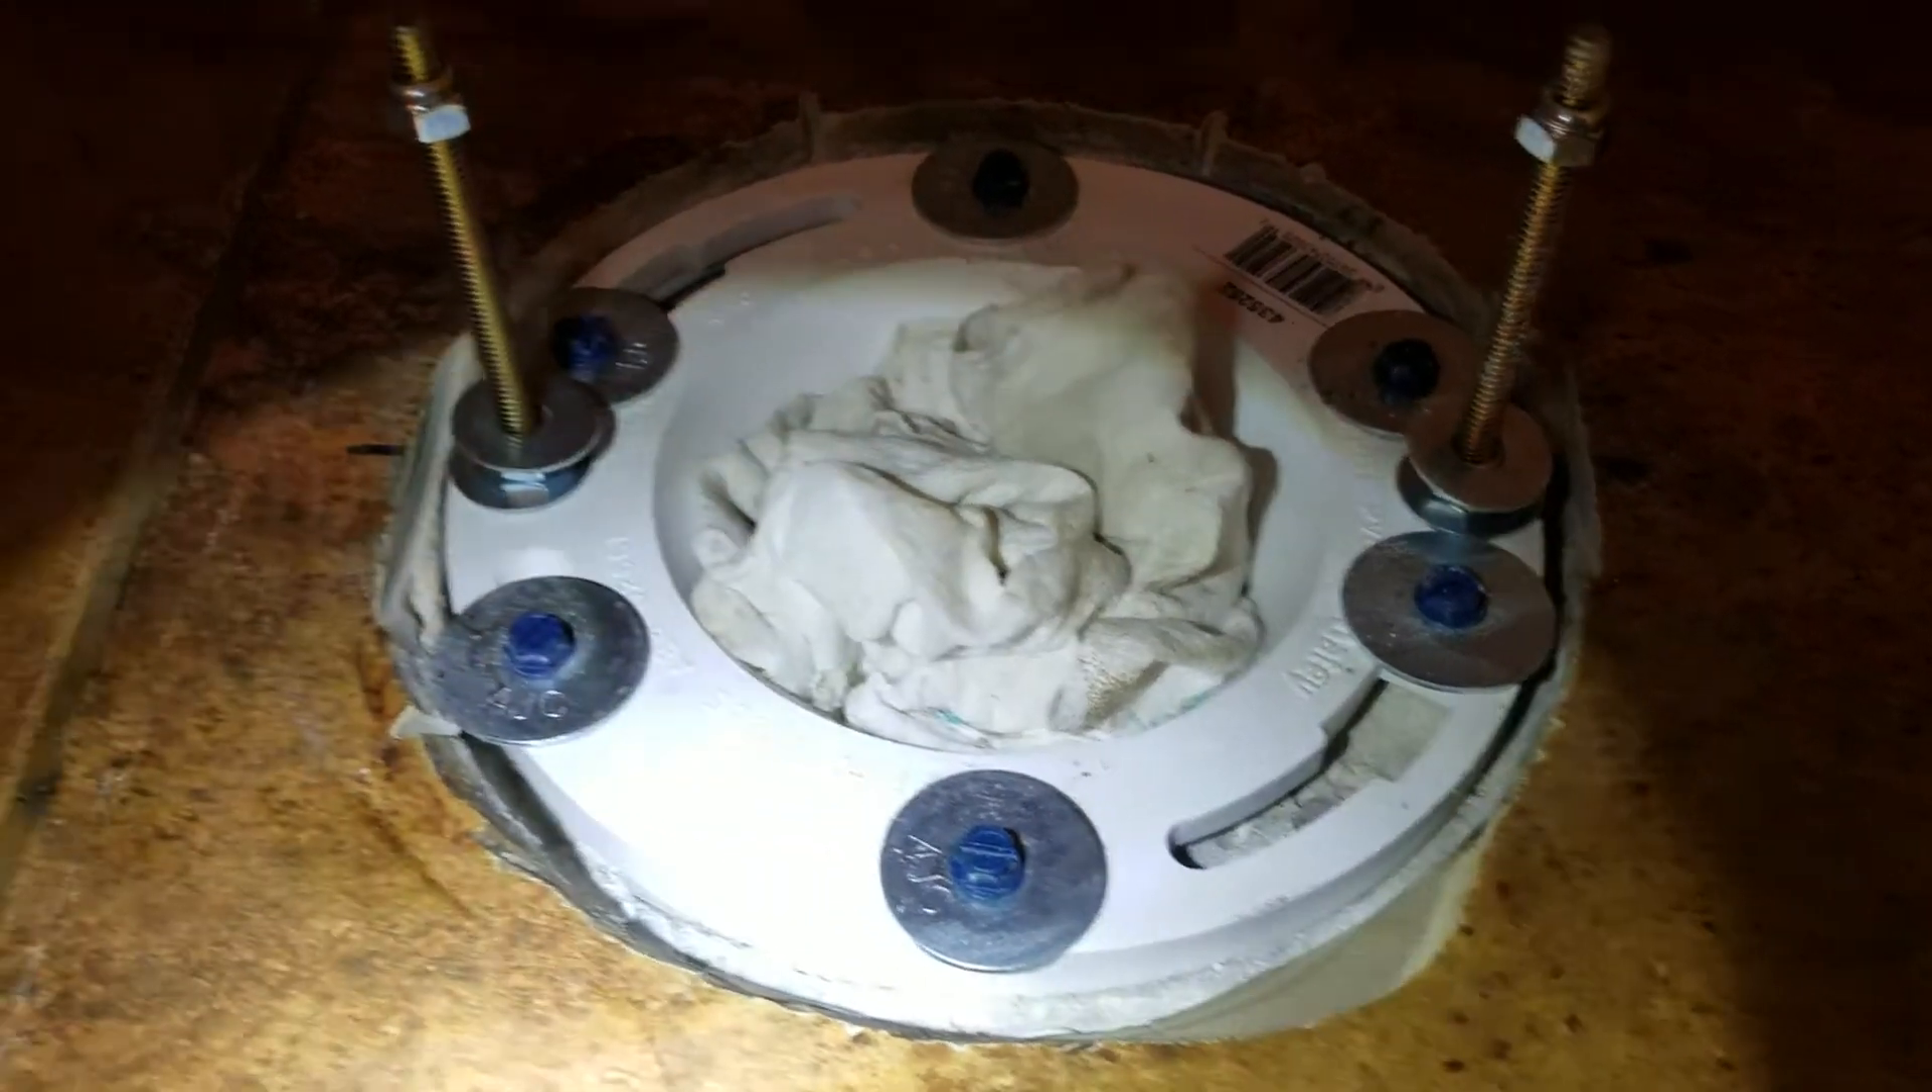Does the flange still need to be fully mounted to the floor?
No.